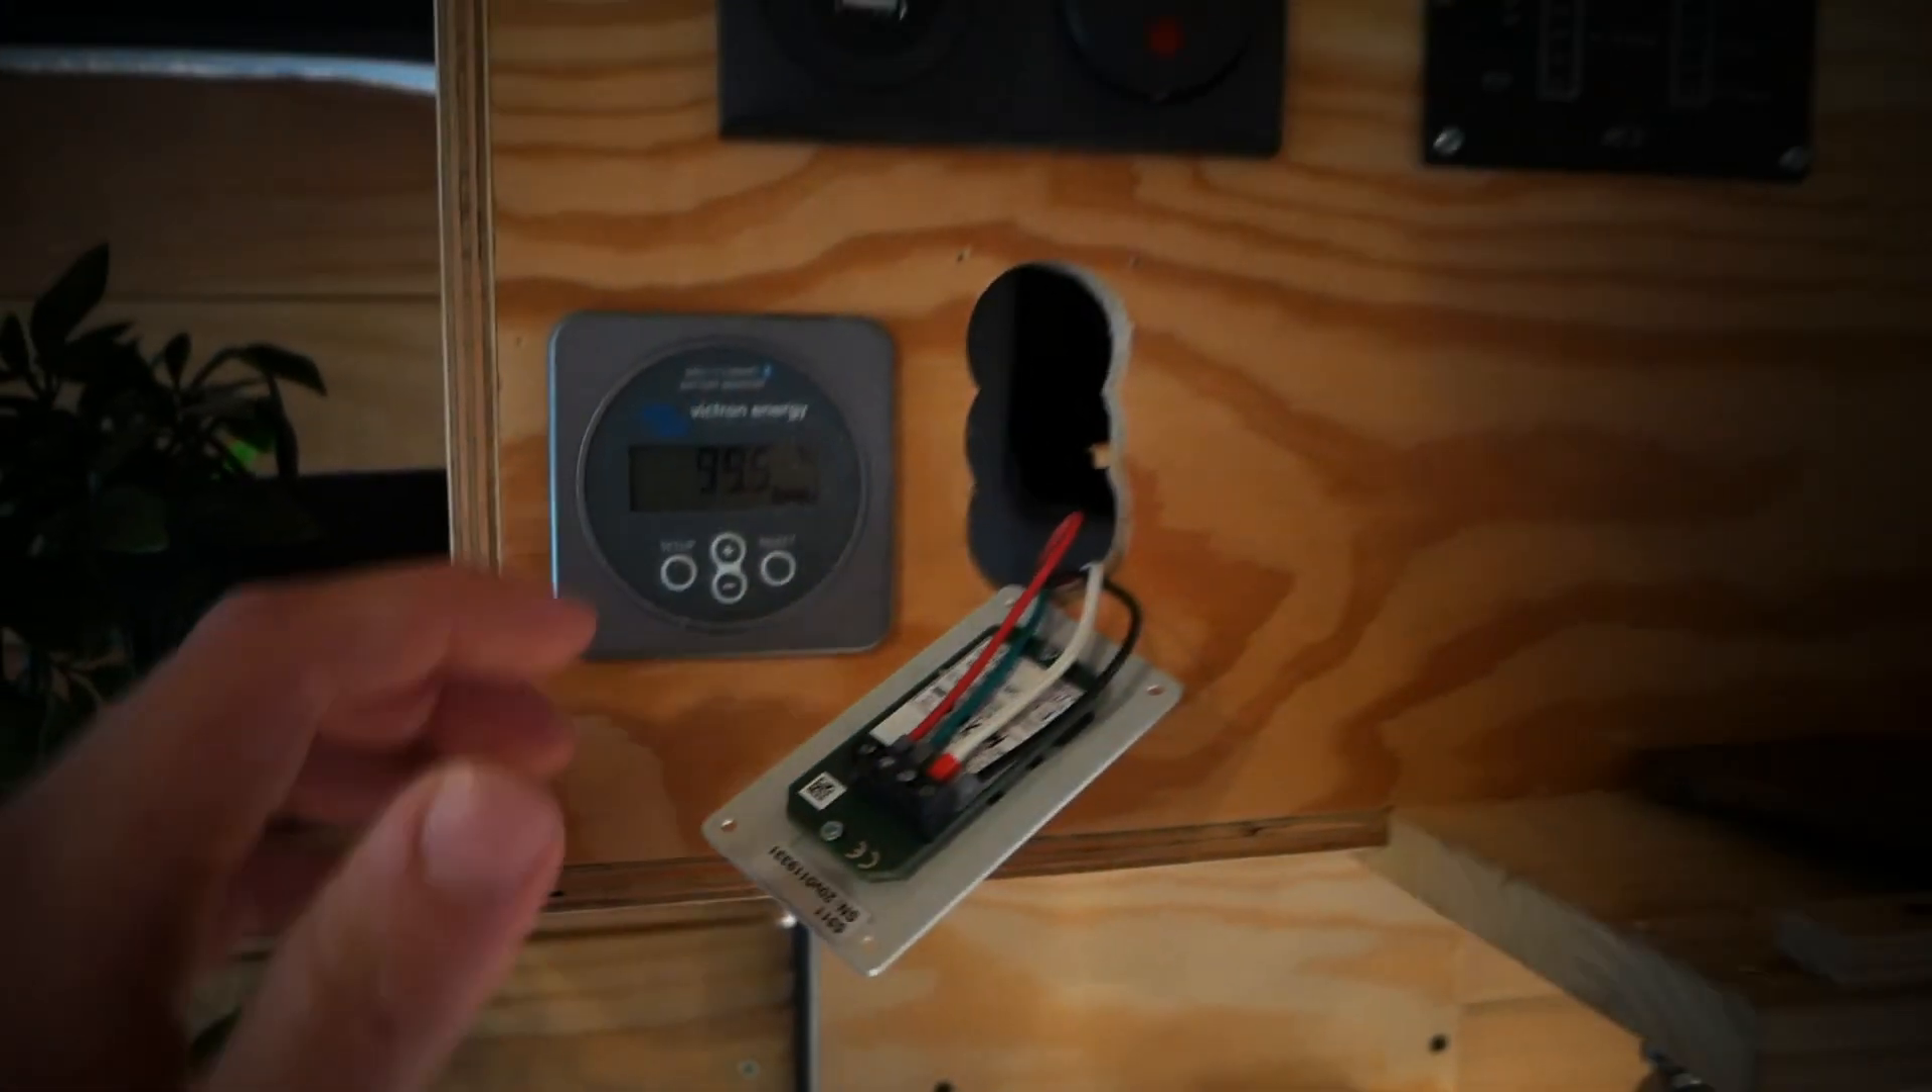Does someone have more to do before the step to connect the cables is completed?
No.